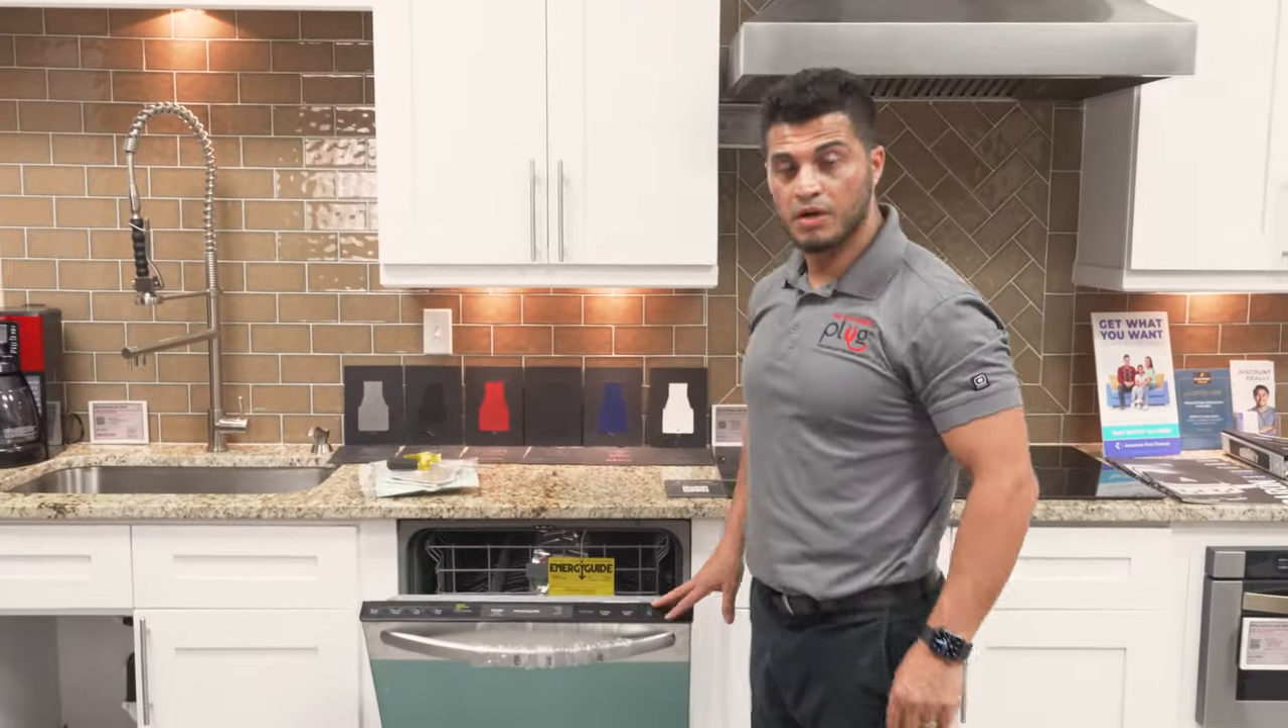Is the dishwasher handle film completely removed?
No.